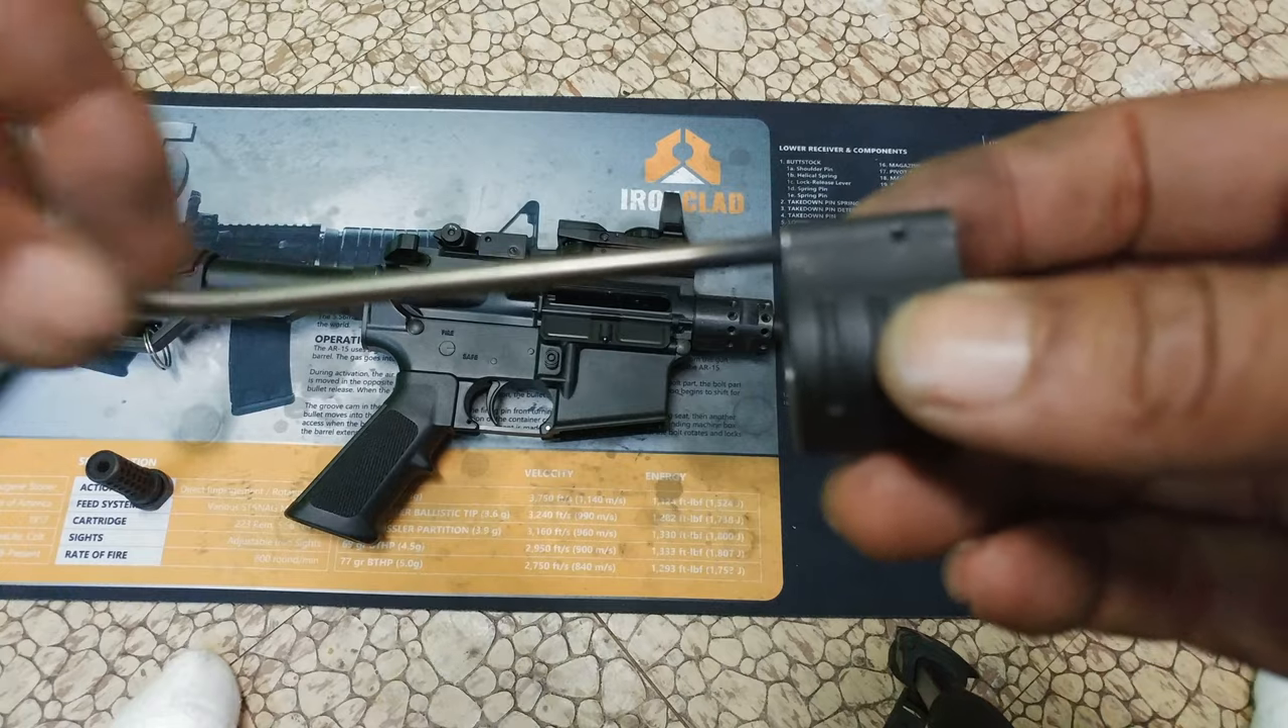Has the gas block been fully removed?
Yes.